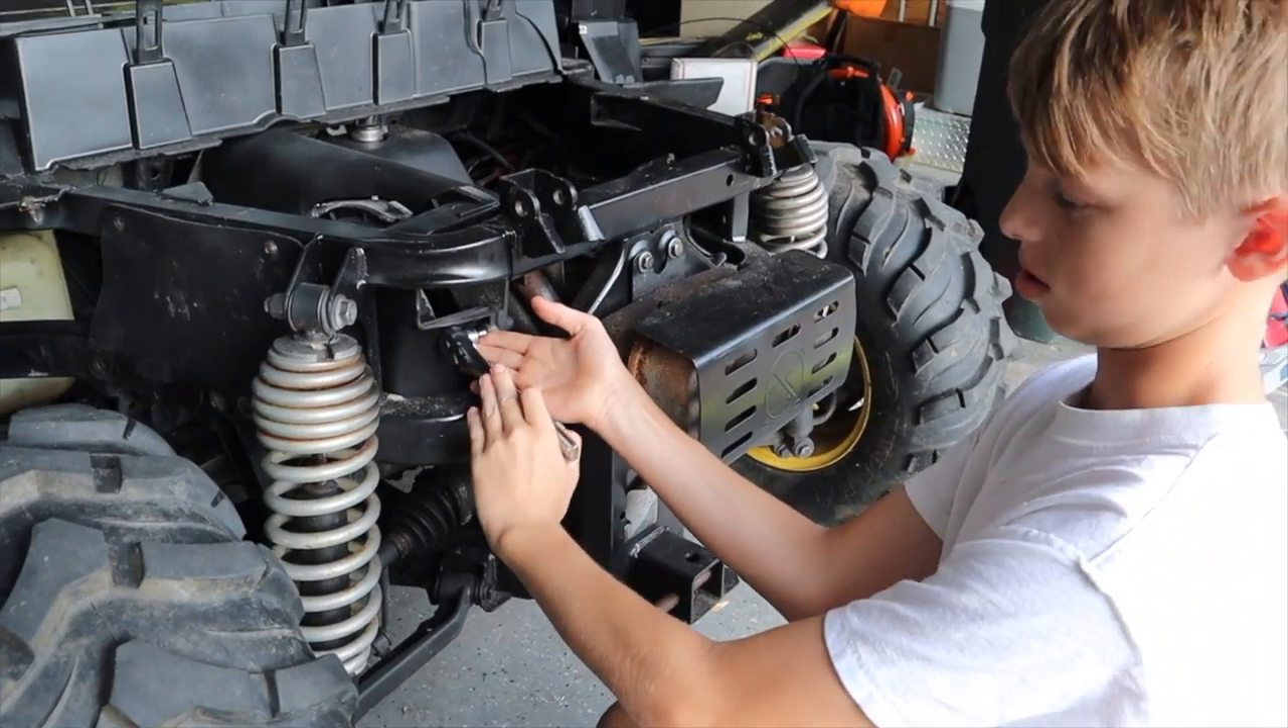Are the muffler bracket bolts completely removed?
No.